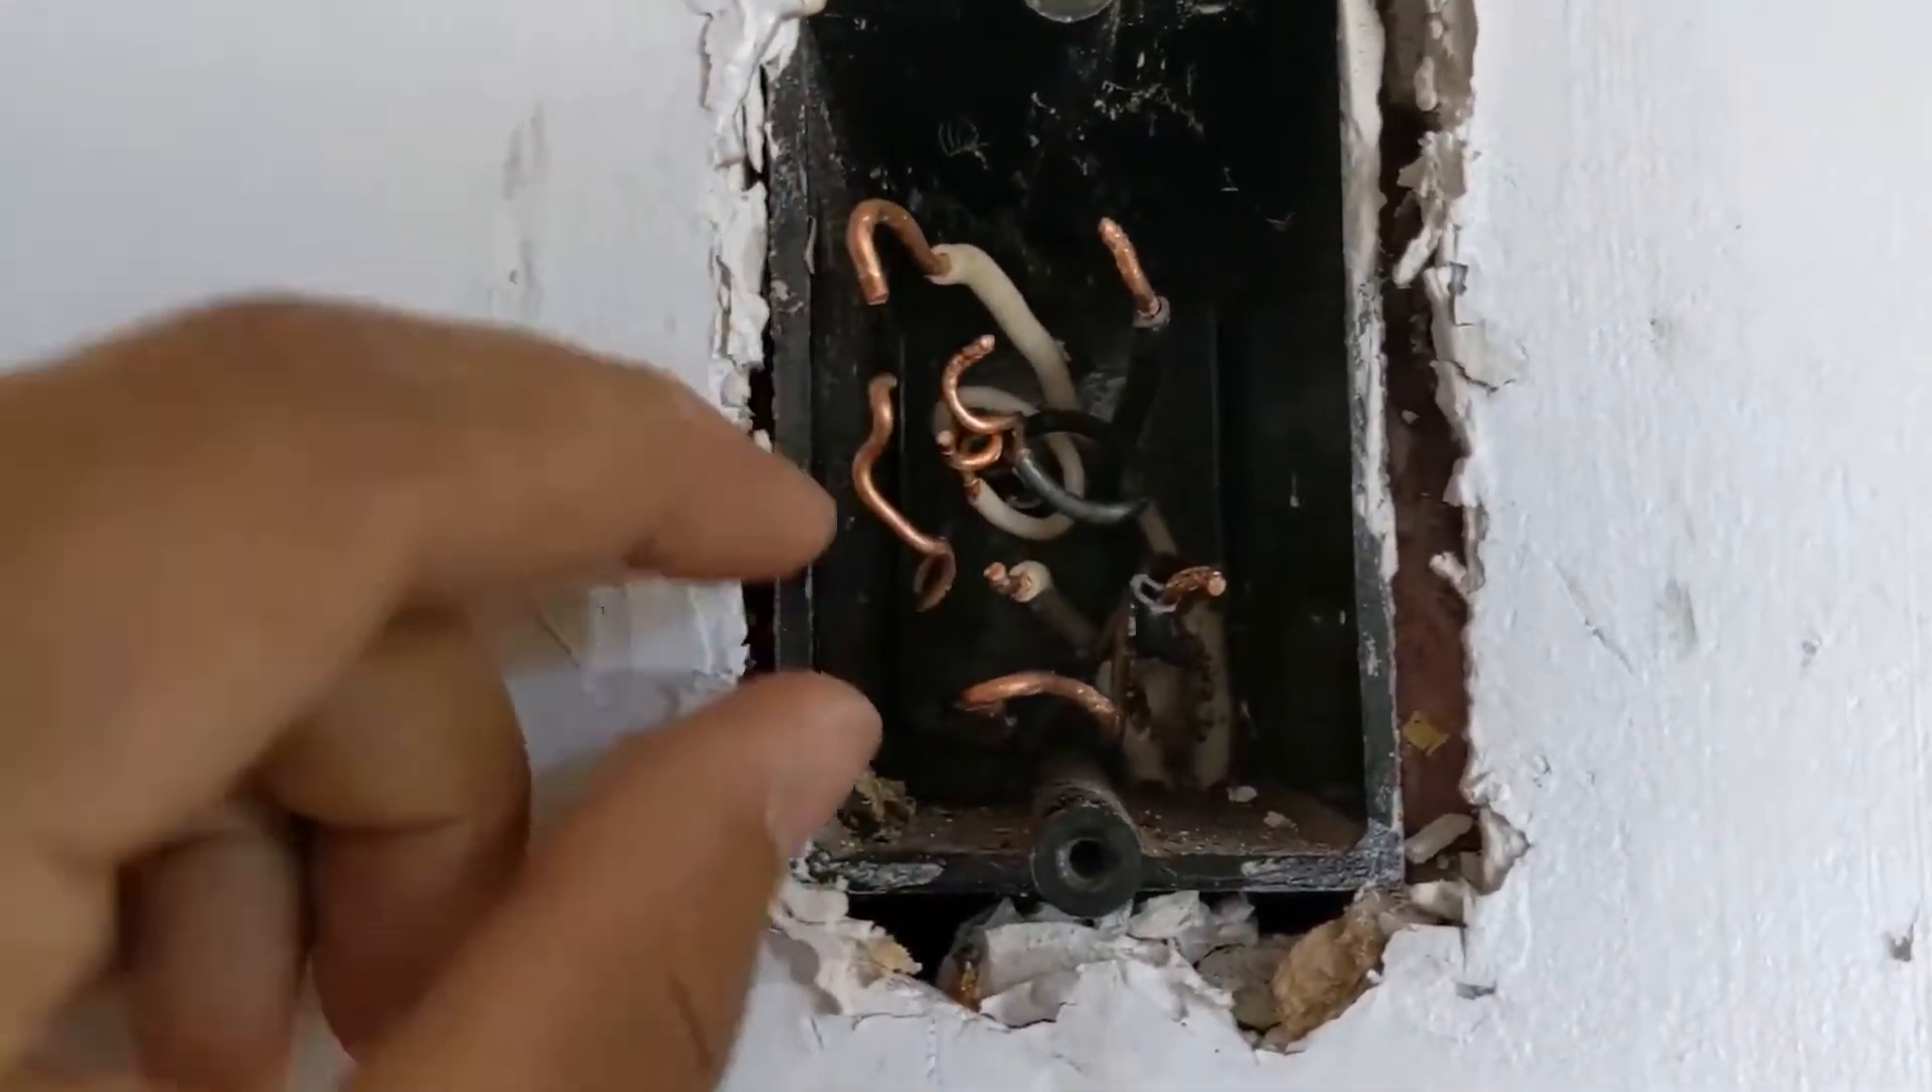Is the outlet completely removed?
Yes.